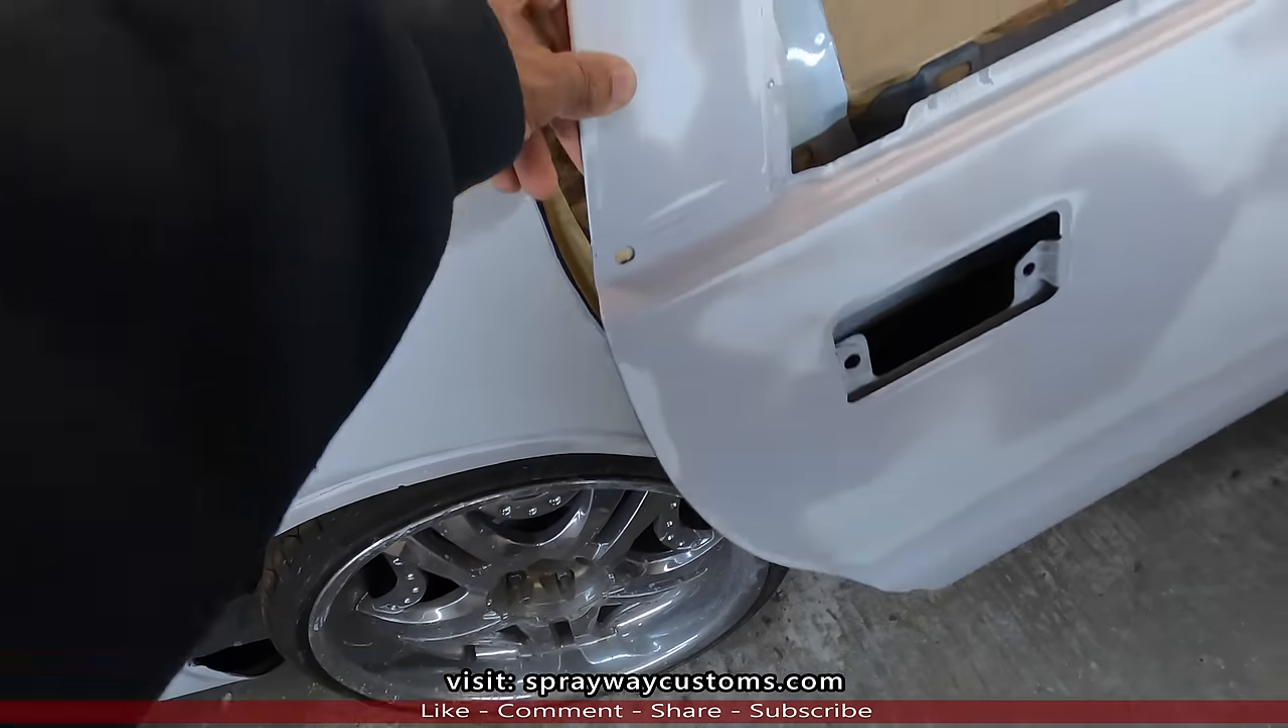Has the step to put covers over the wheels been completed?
No.